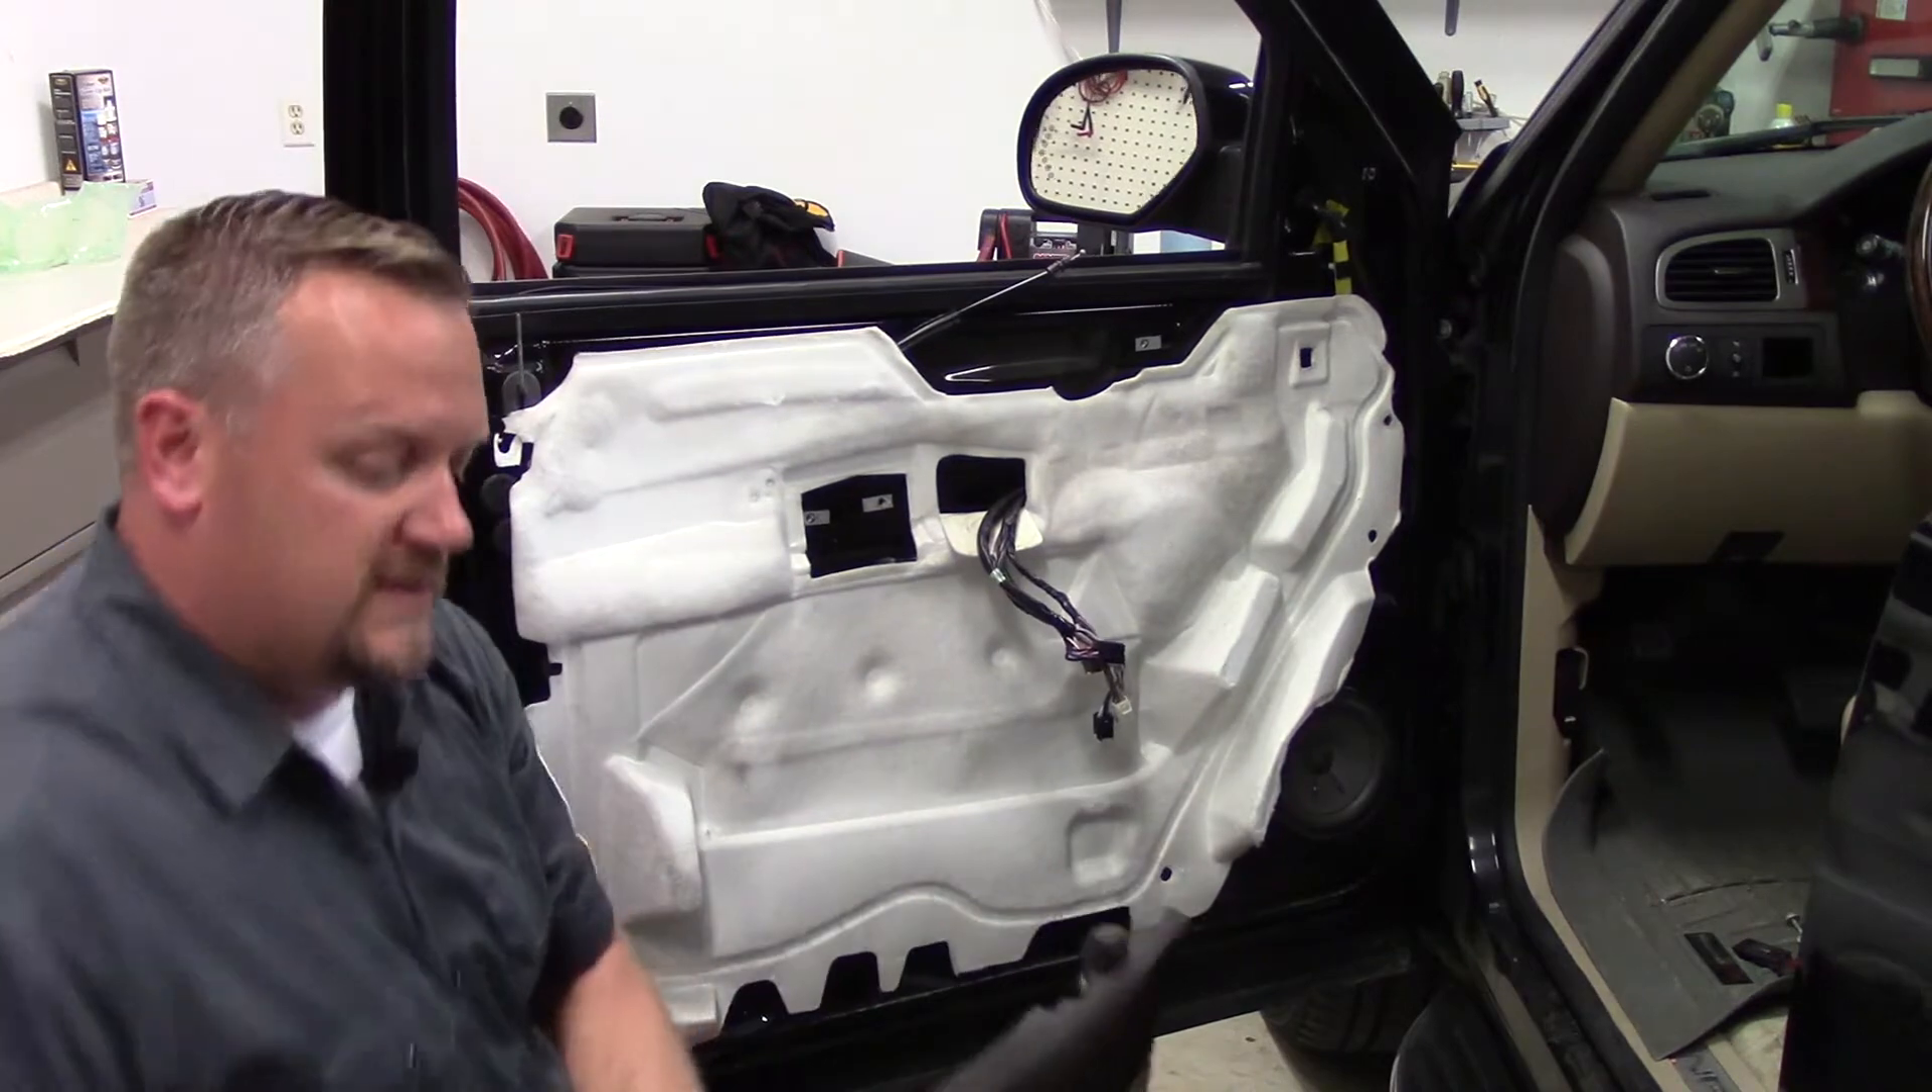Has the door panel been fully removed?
Yes.